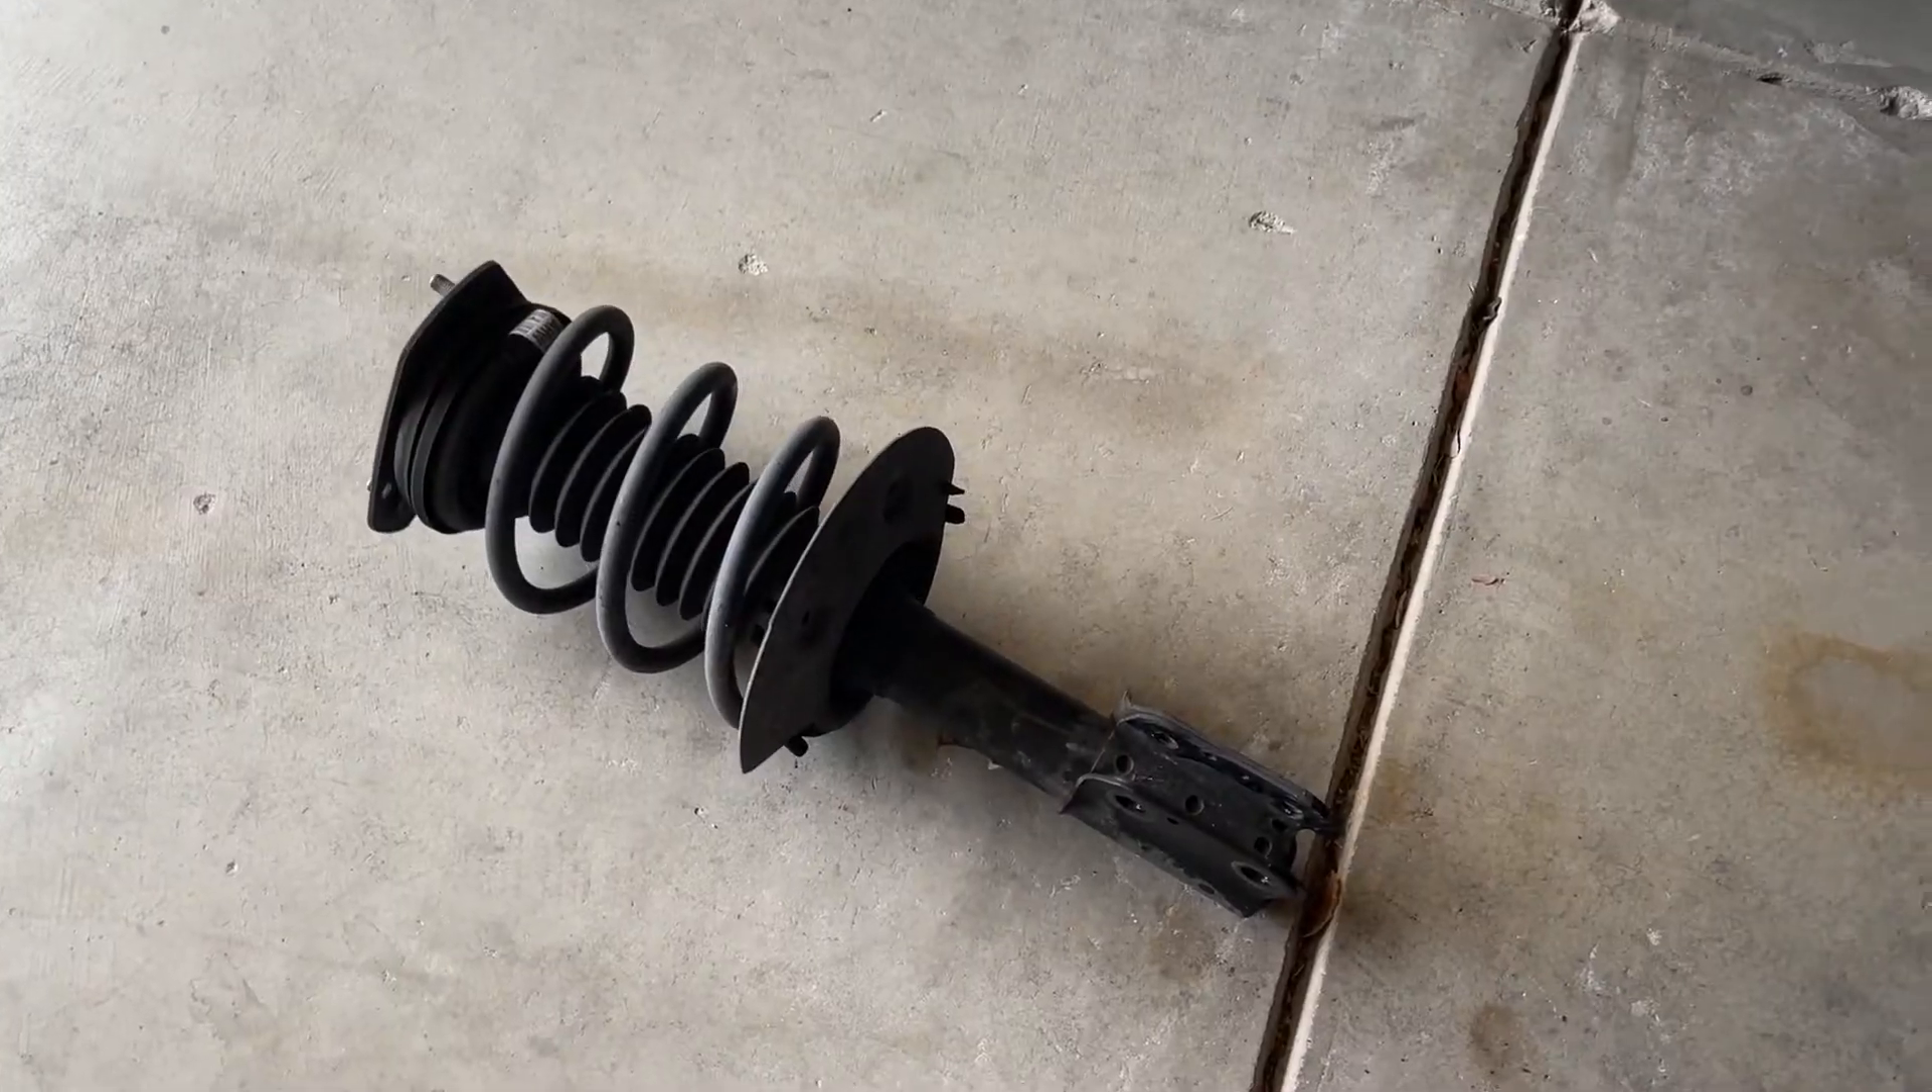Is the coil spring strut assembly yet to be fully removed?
No.